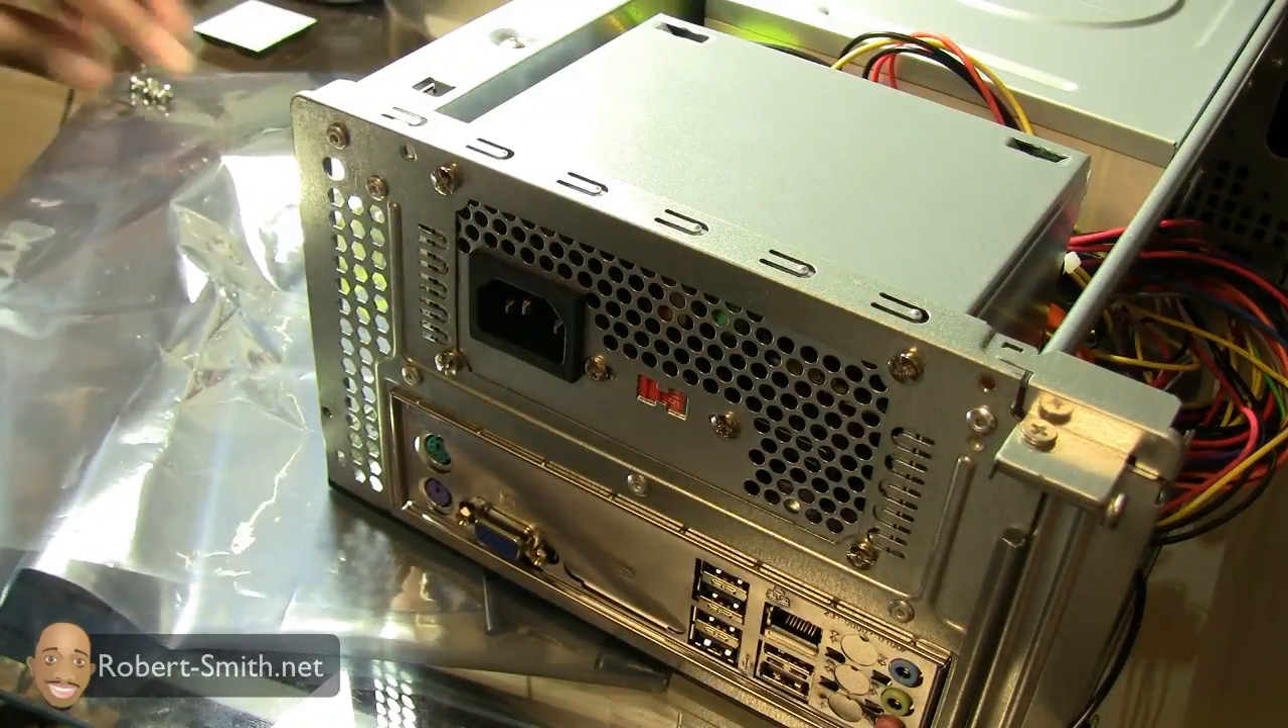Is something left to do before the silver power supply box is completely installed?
No.